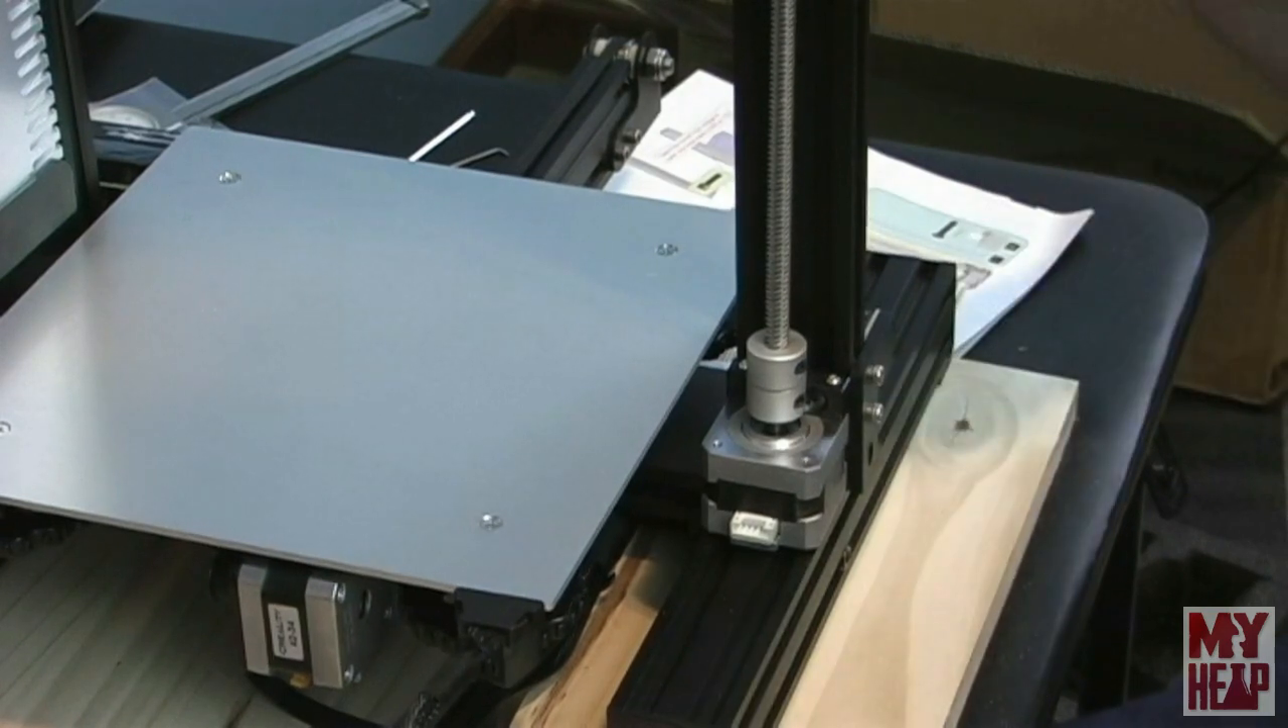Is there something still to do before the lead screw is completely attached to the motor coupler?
No.